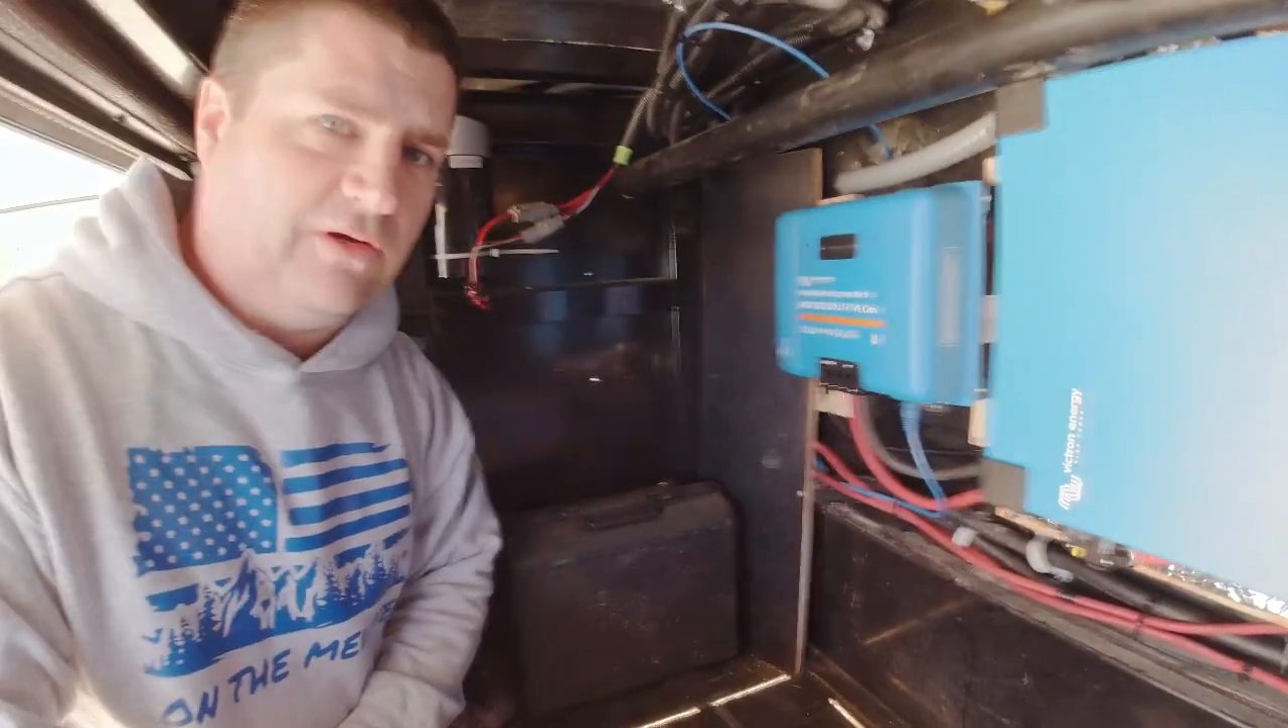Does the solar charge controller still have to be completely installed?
No.